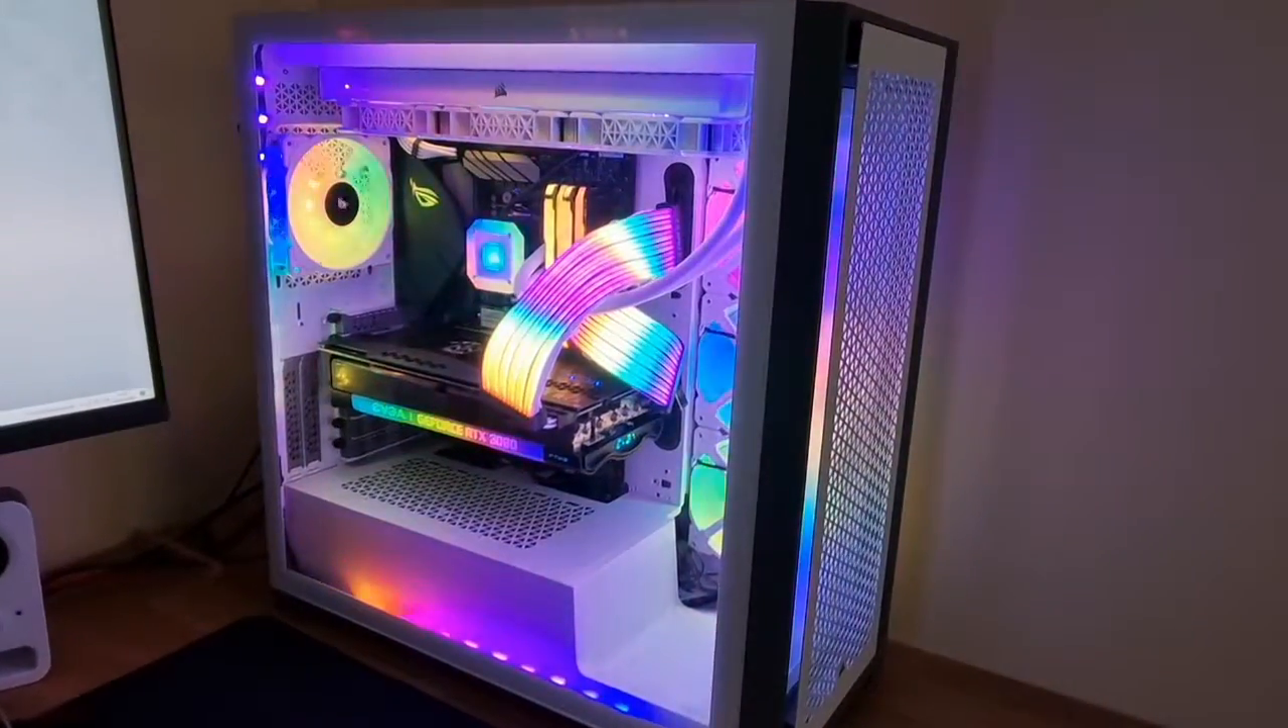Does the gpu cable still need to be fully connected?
No.